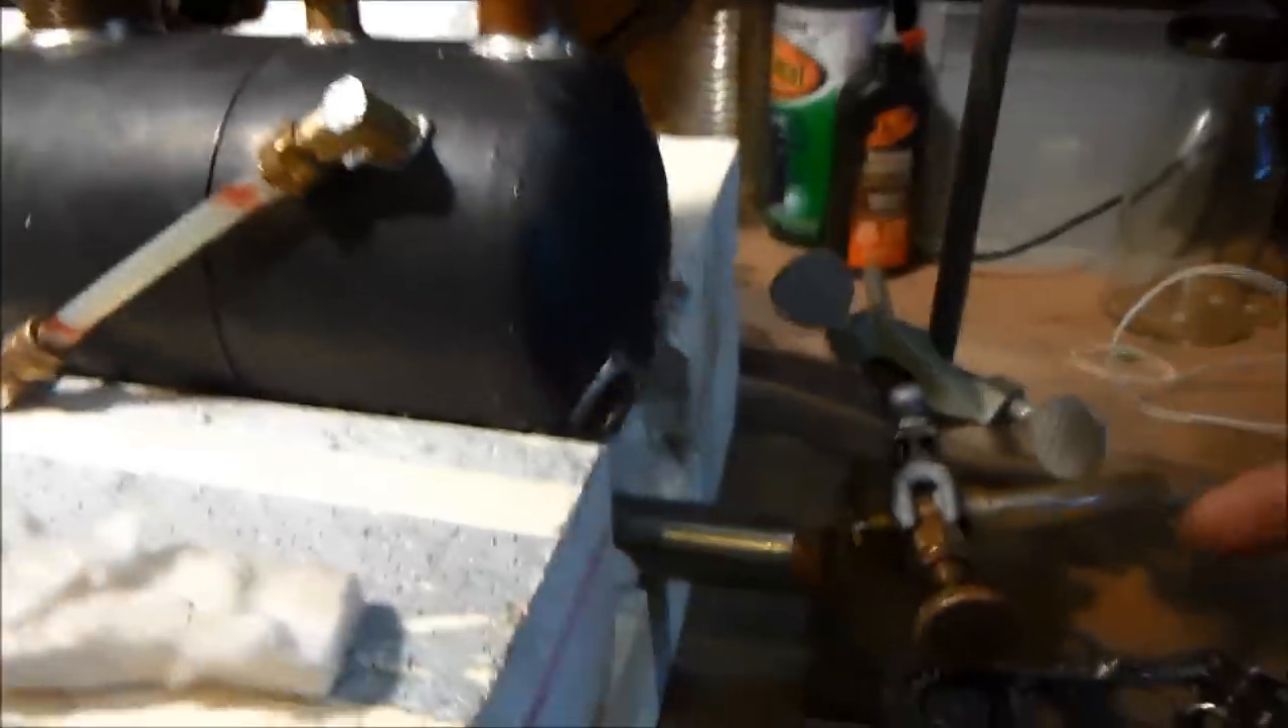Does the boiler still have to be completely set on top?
No.